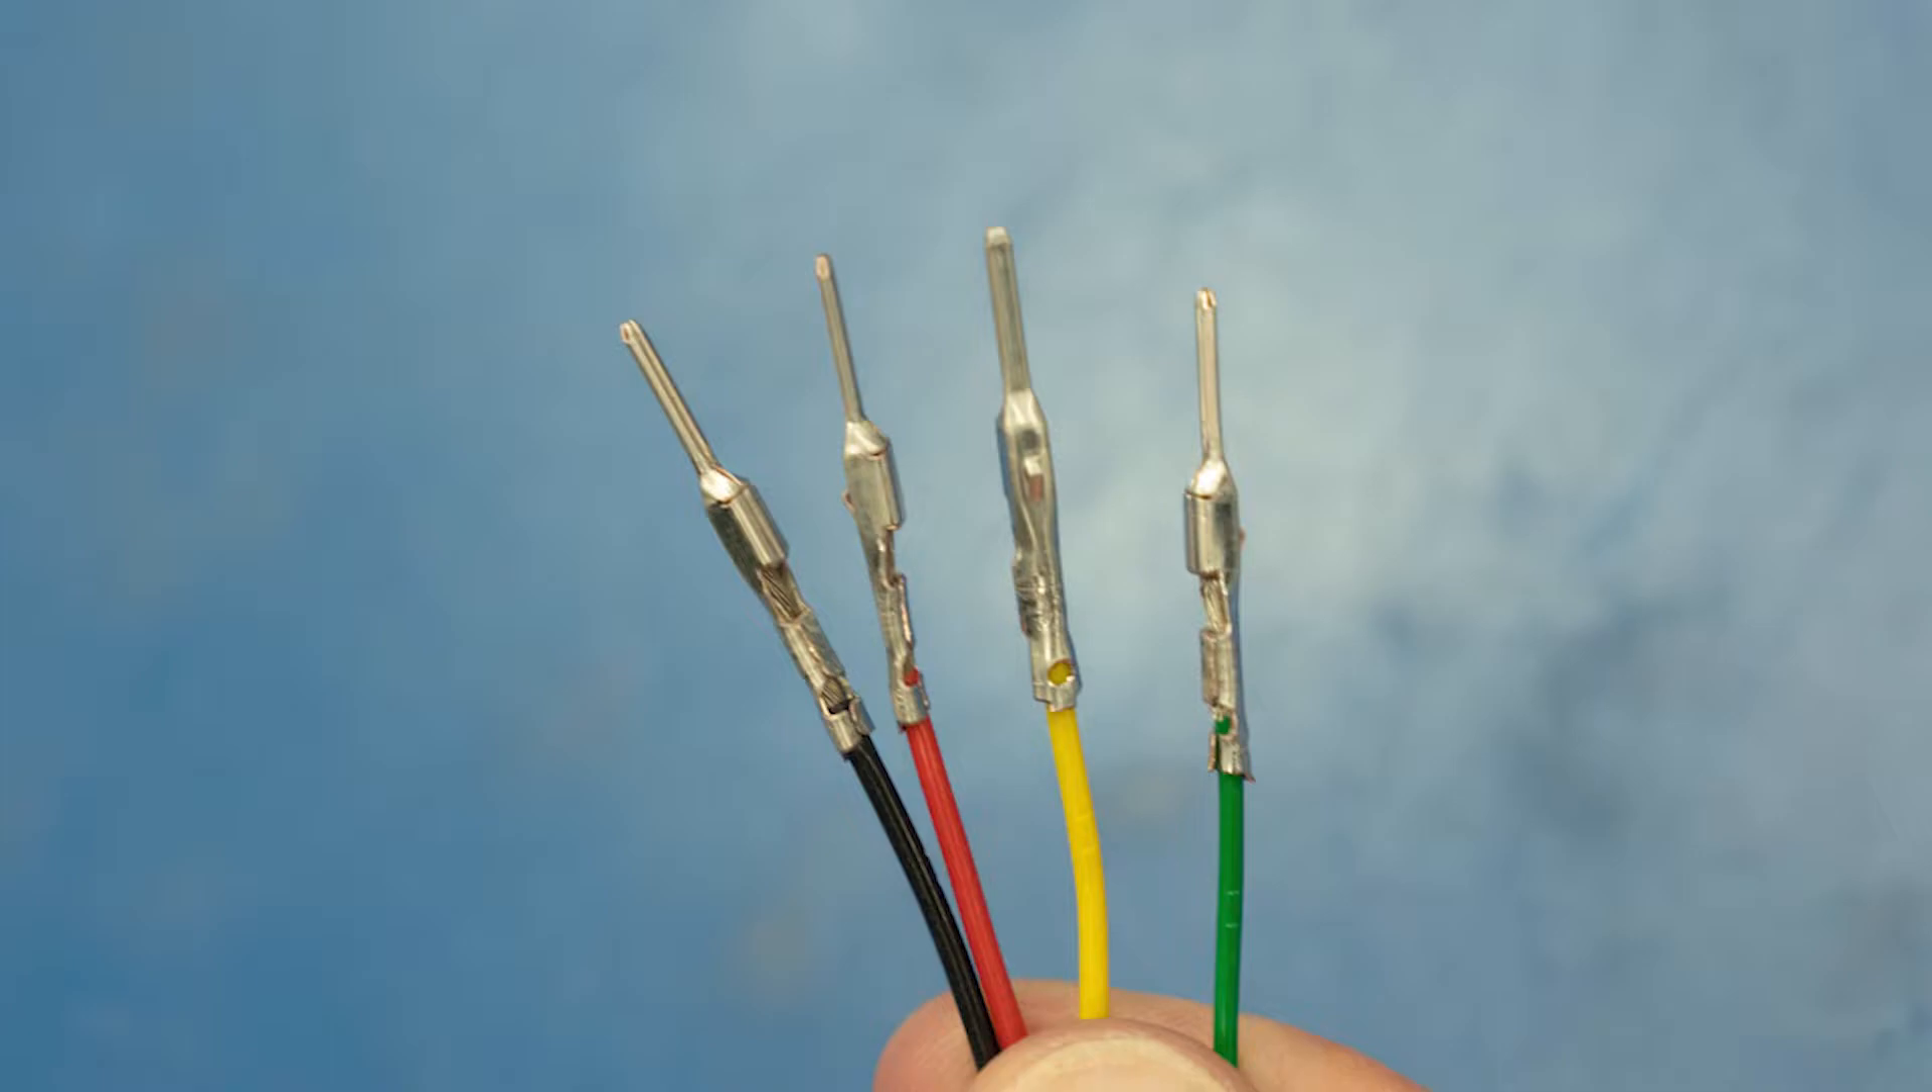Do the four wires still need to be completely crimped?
No.